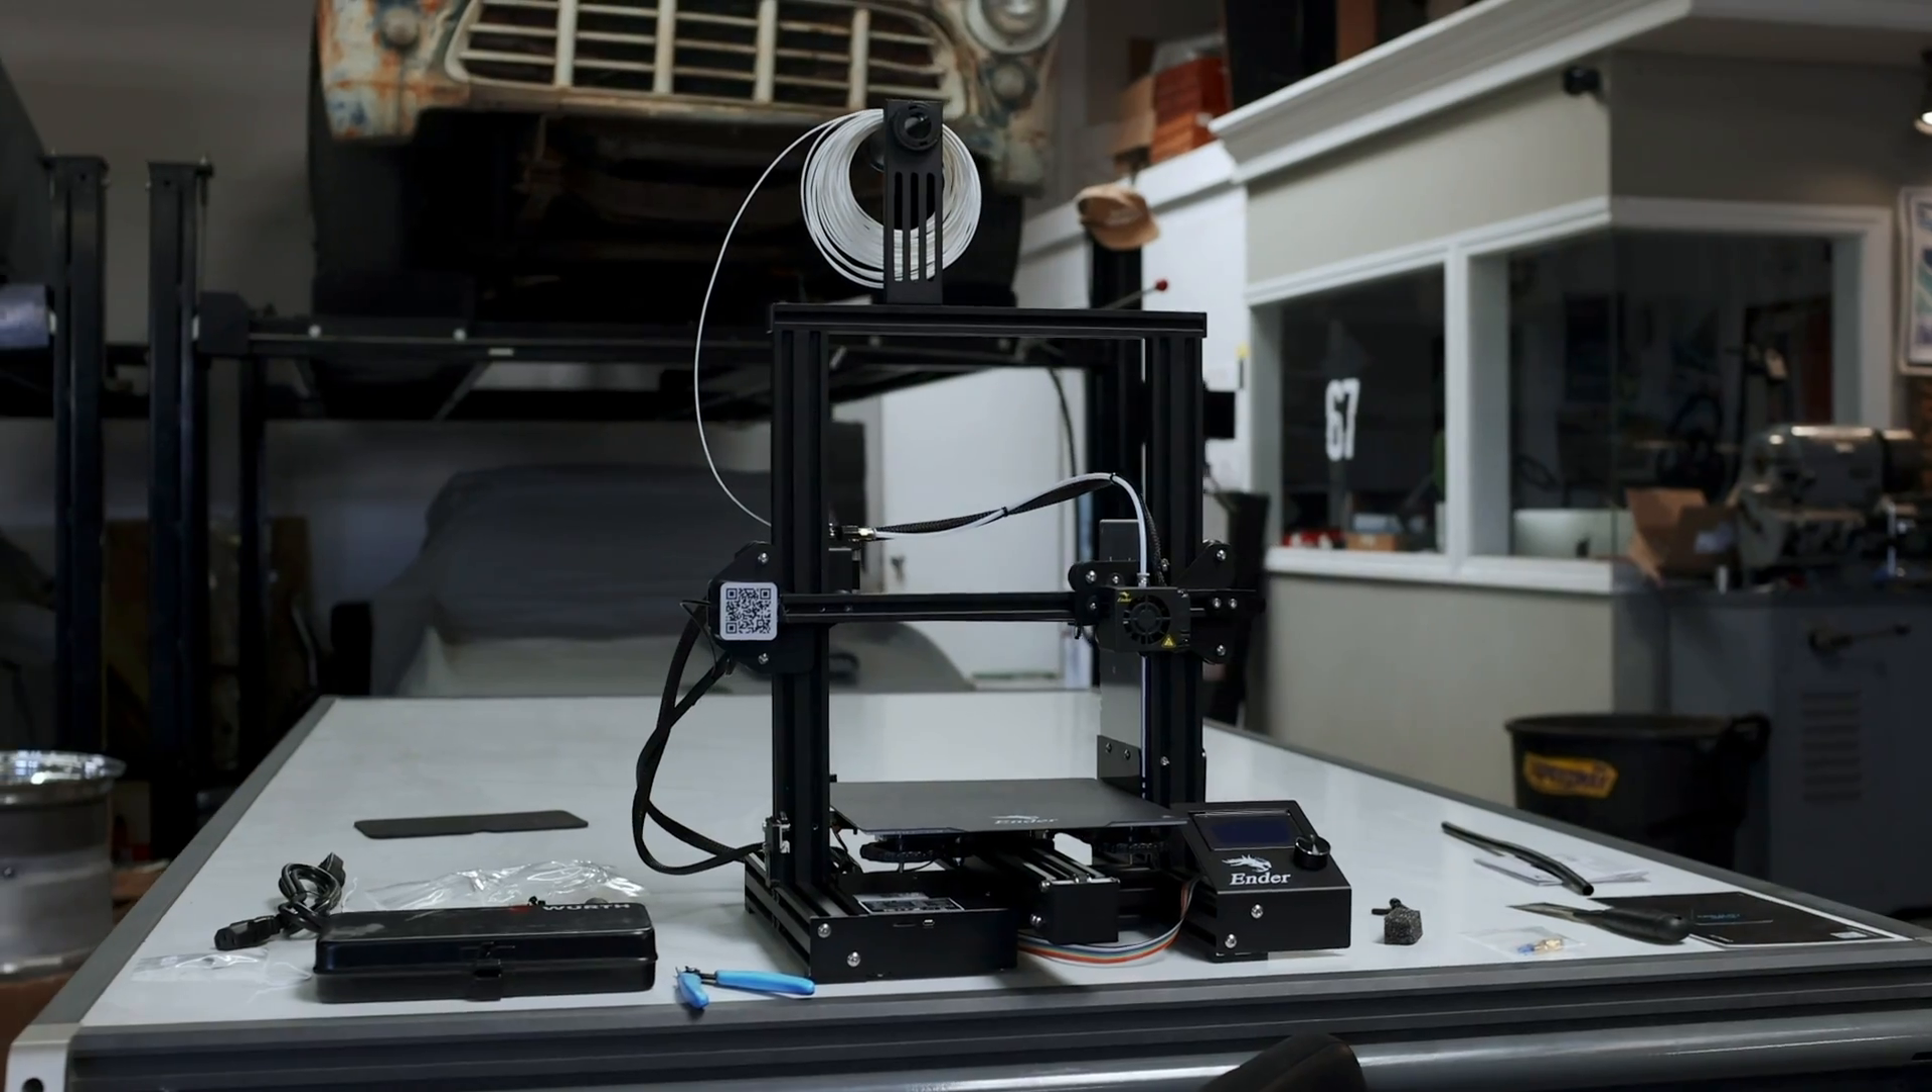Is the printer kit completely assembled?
Yes.